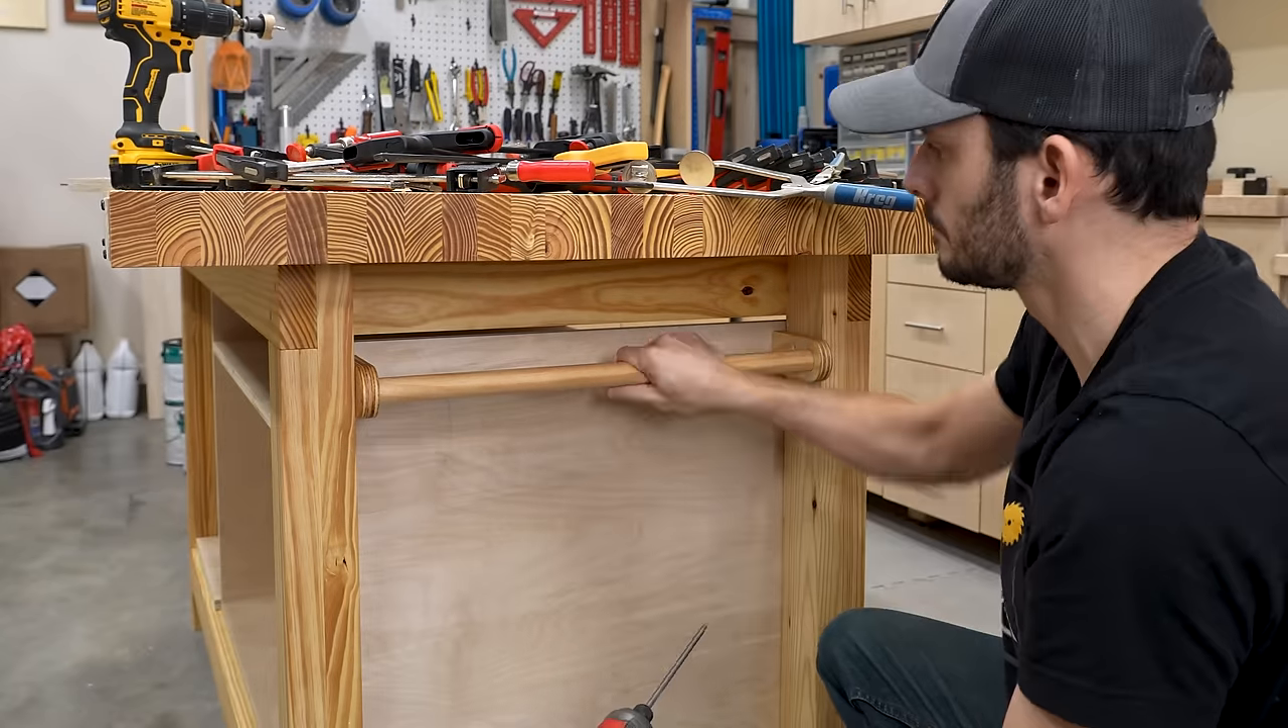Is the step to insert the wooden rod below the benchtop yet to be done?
No.